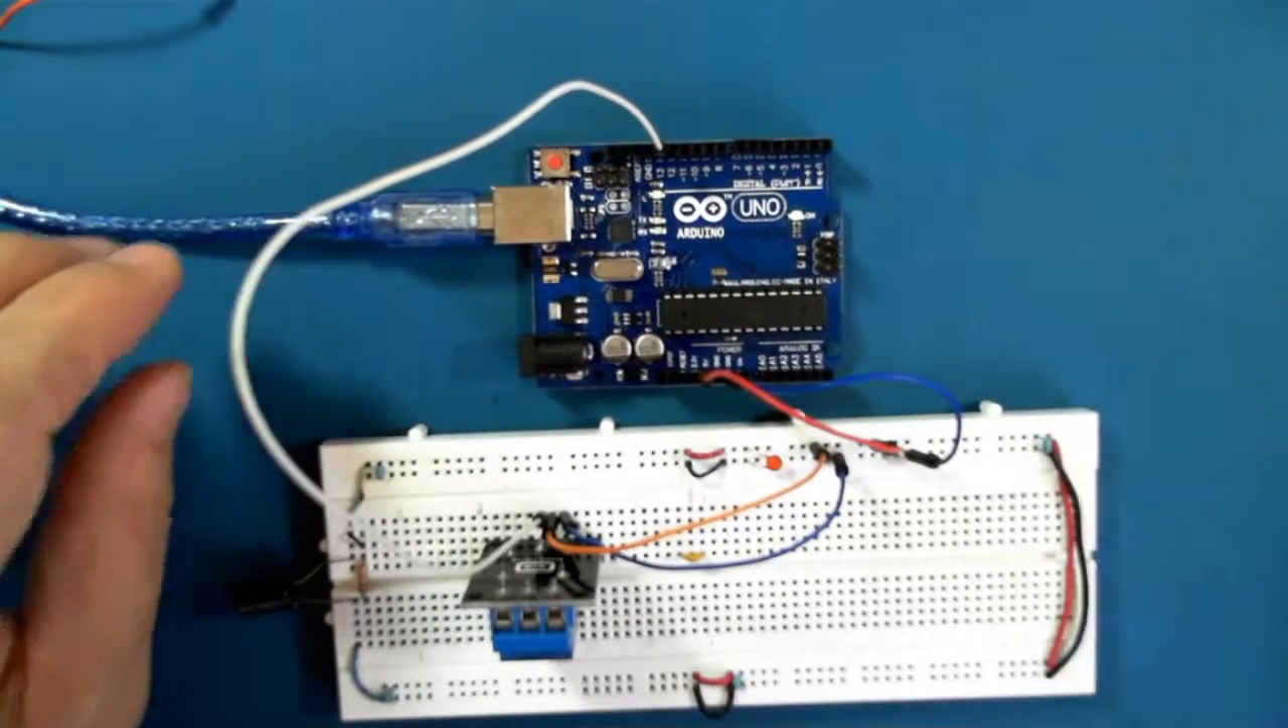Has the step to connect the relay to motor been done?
No.